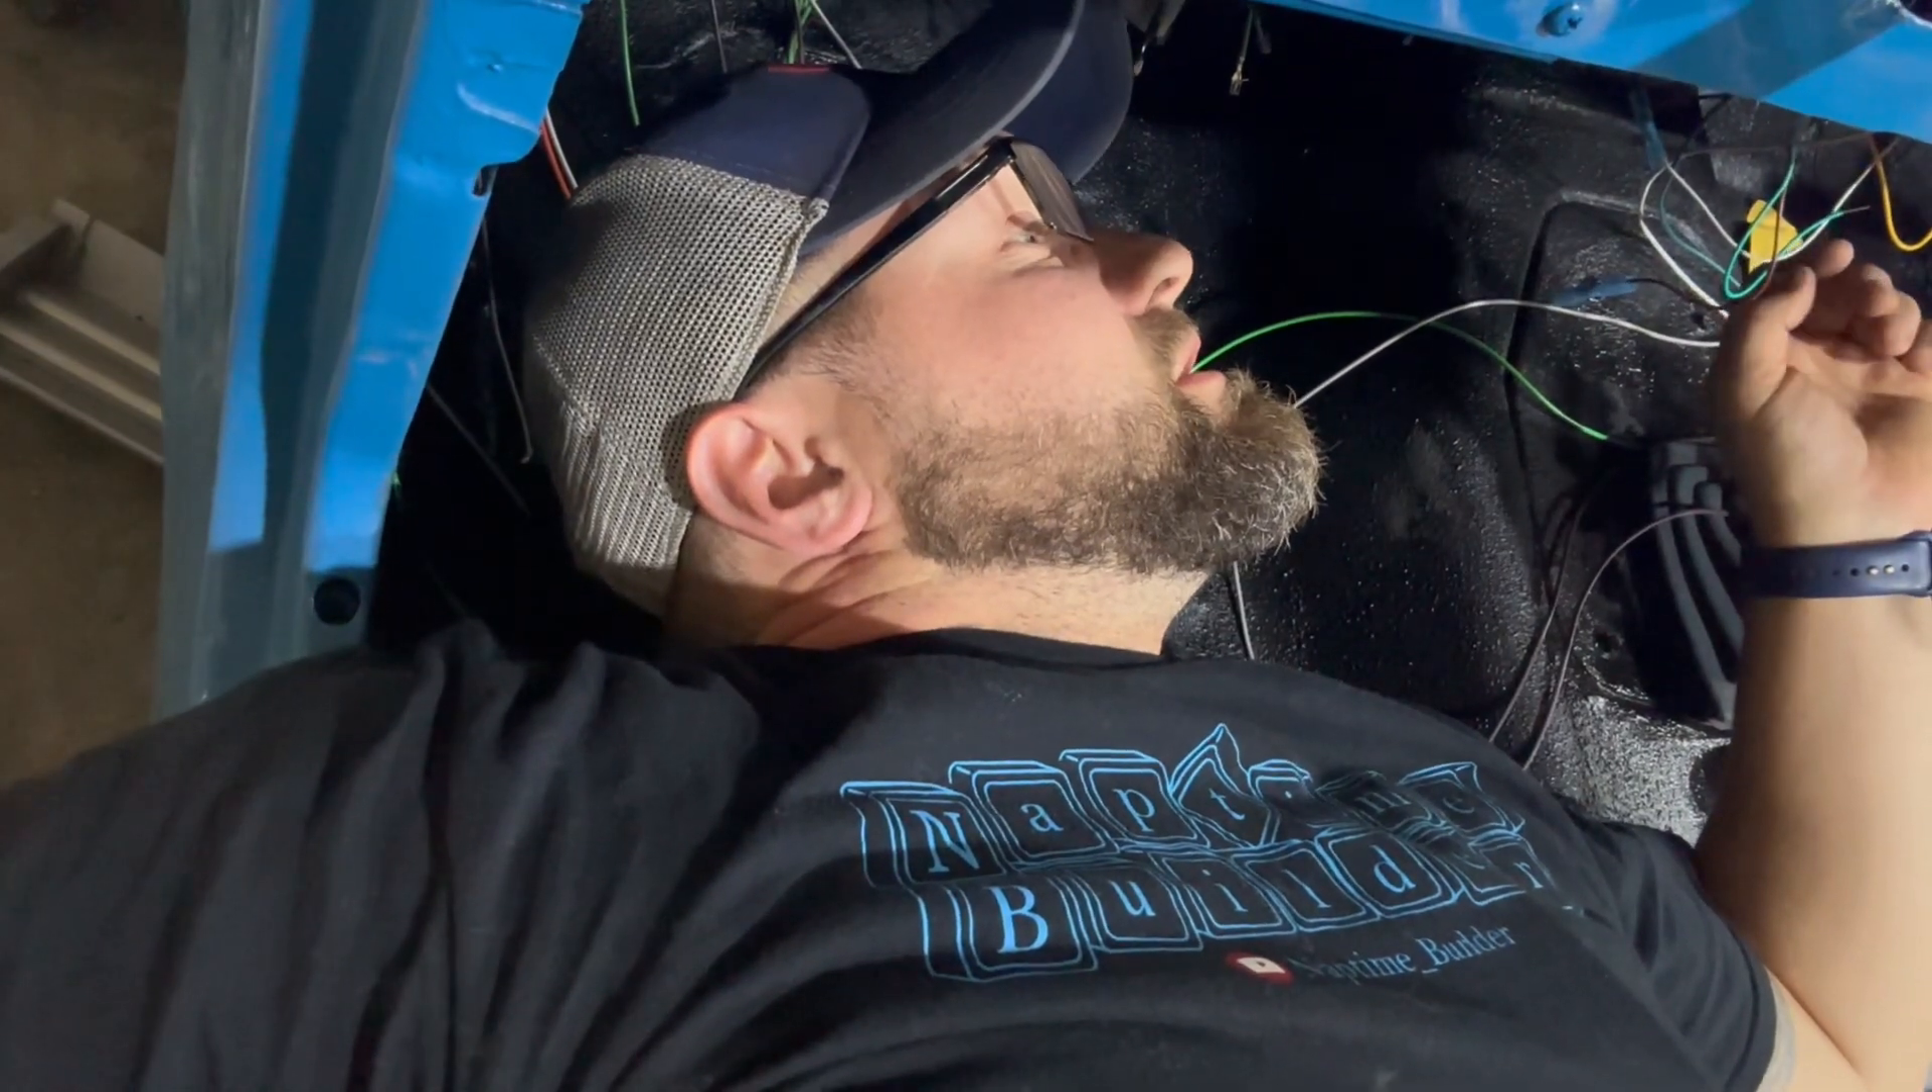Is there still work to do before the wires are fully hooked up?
Yes.